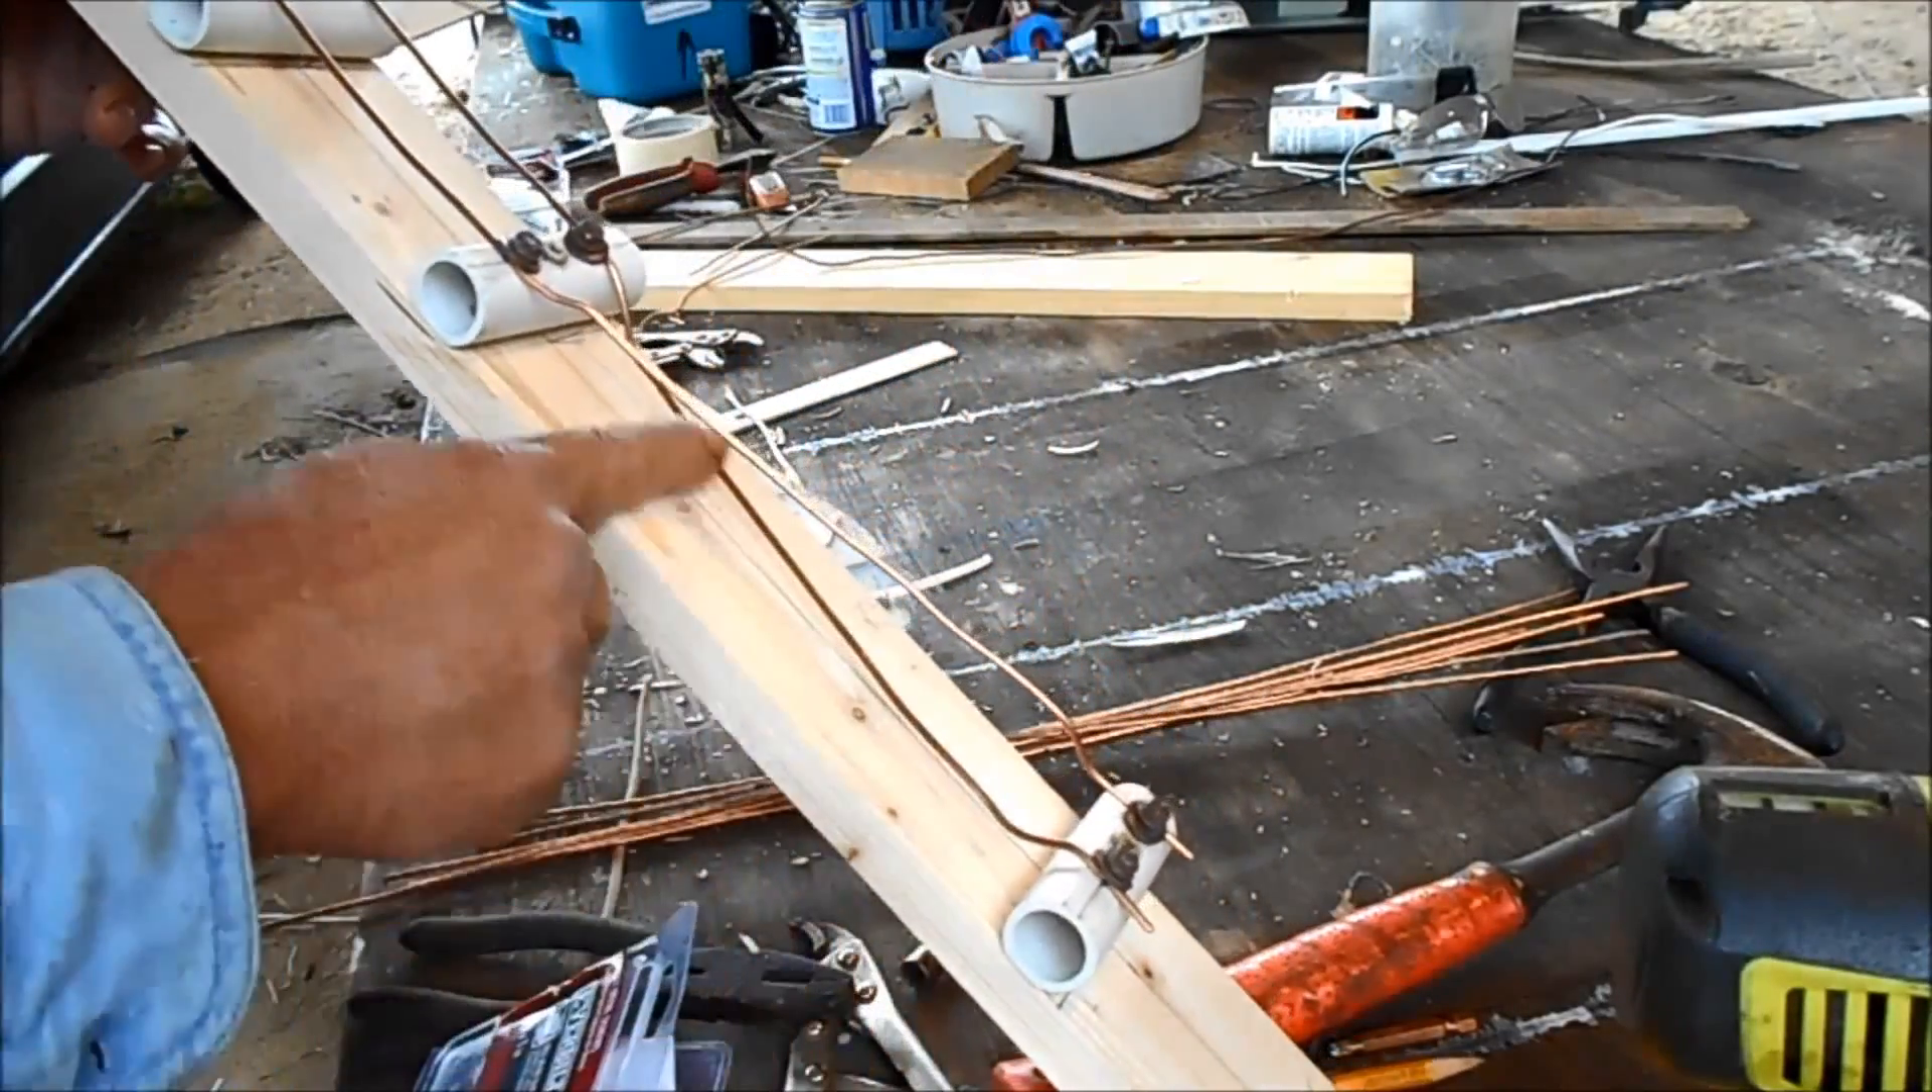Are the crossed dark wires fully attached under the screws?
Yes.